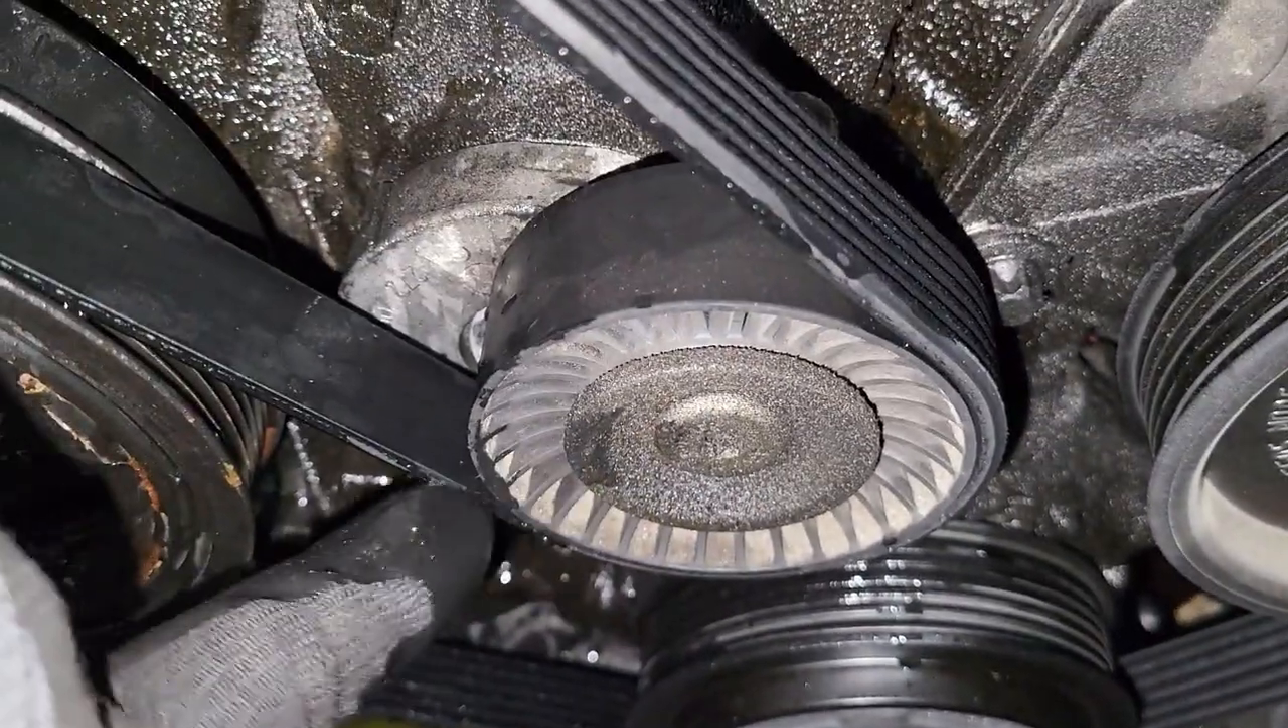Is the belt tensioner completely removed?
No.